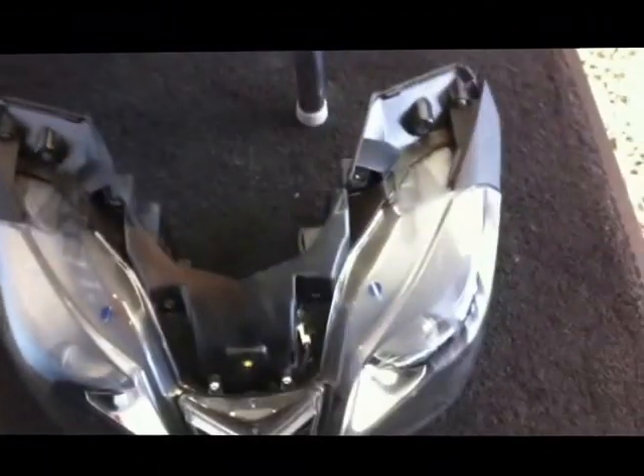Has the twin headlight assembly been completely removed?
Yes.